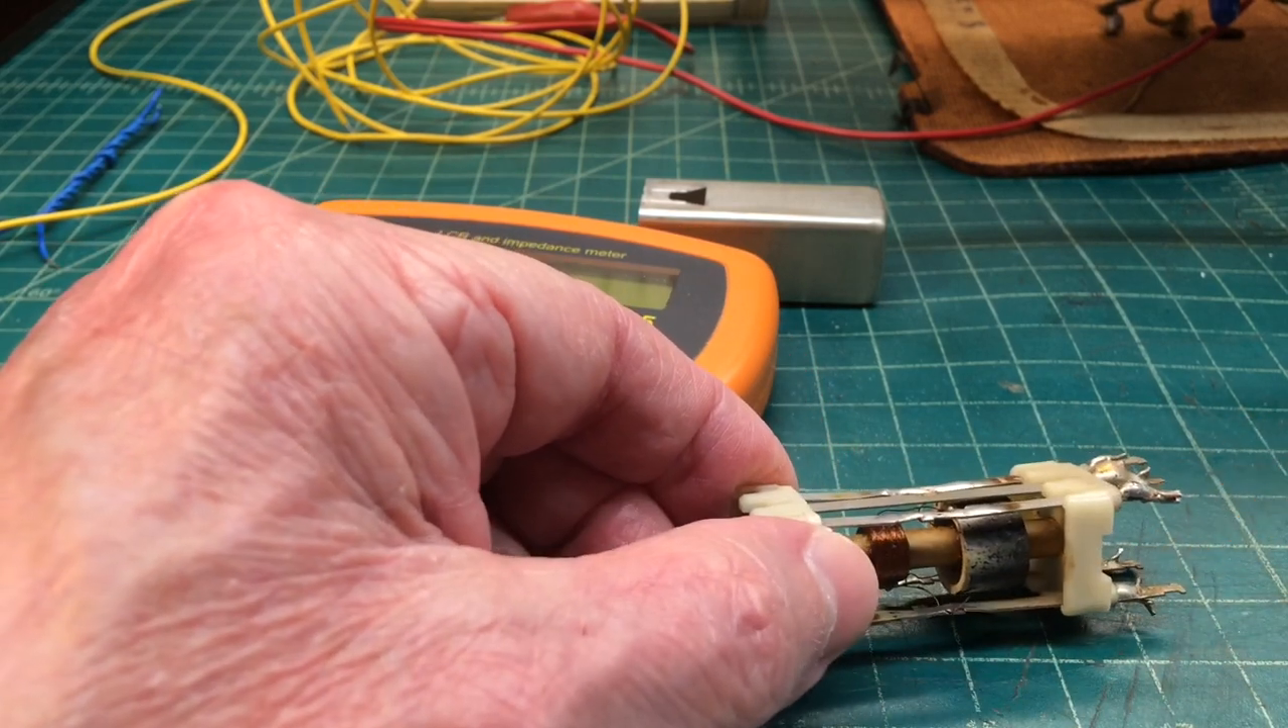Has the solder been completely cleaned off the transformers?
No.